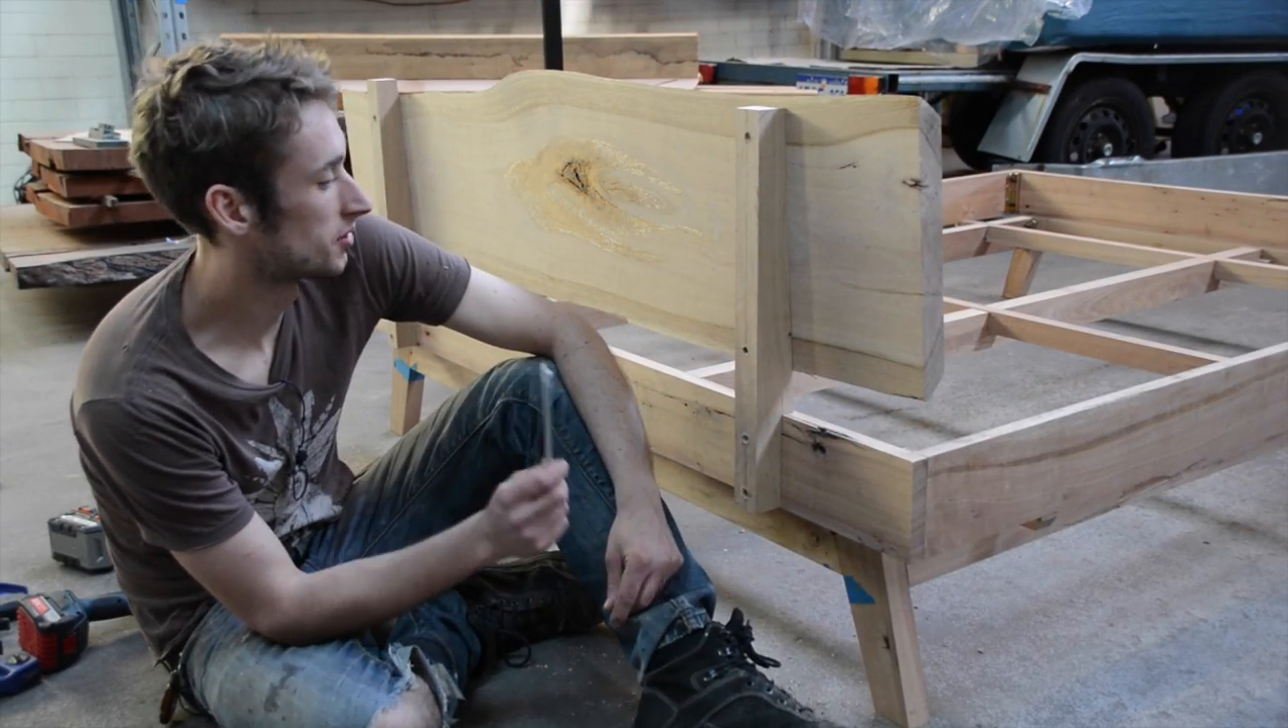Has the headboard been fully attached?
Yes.